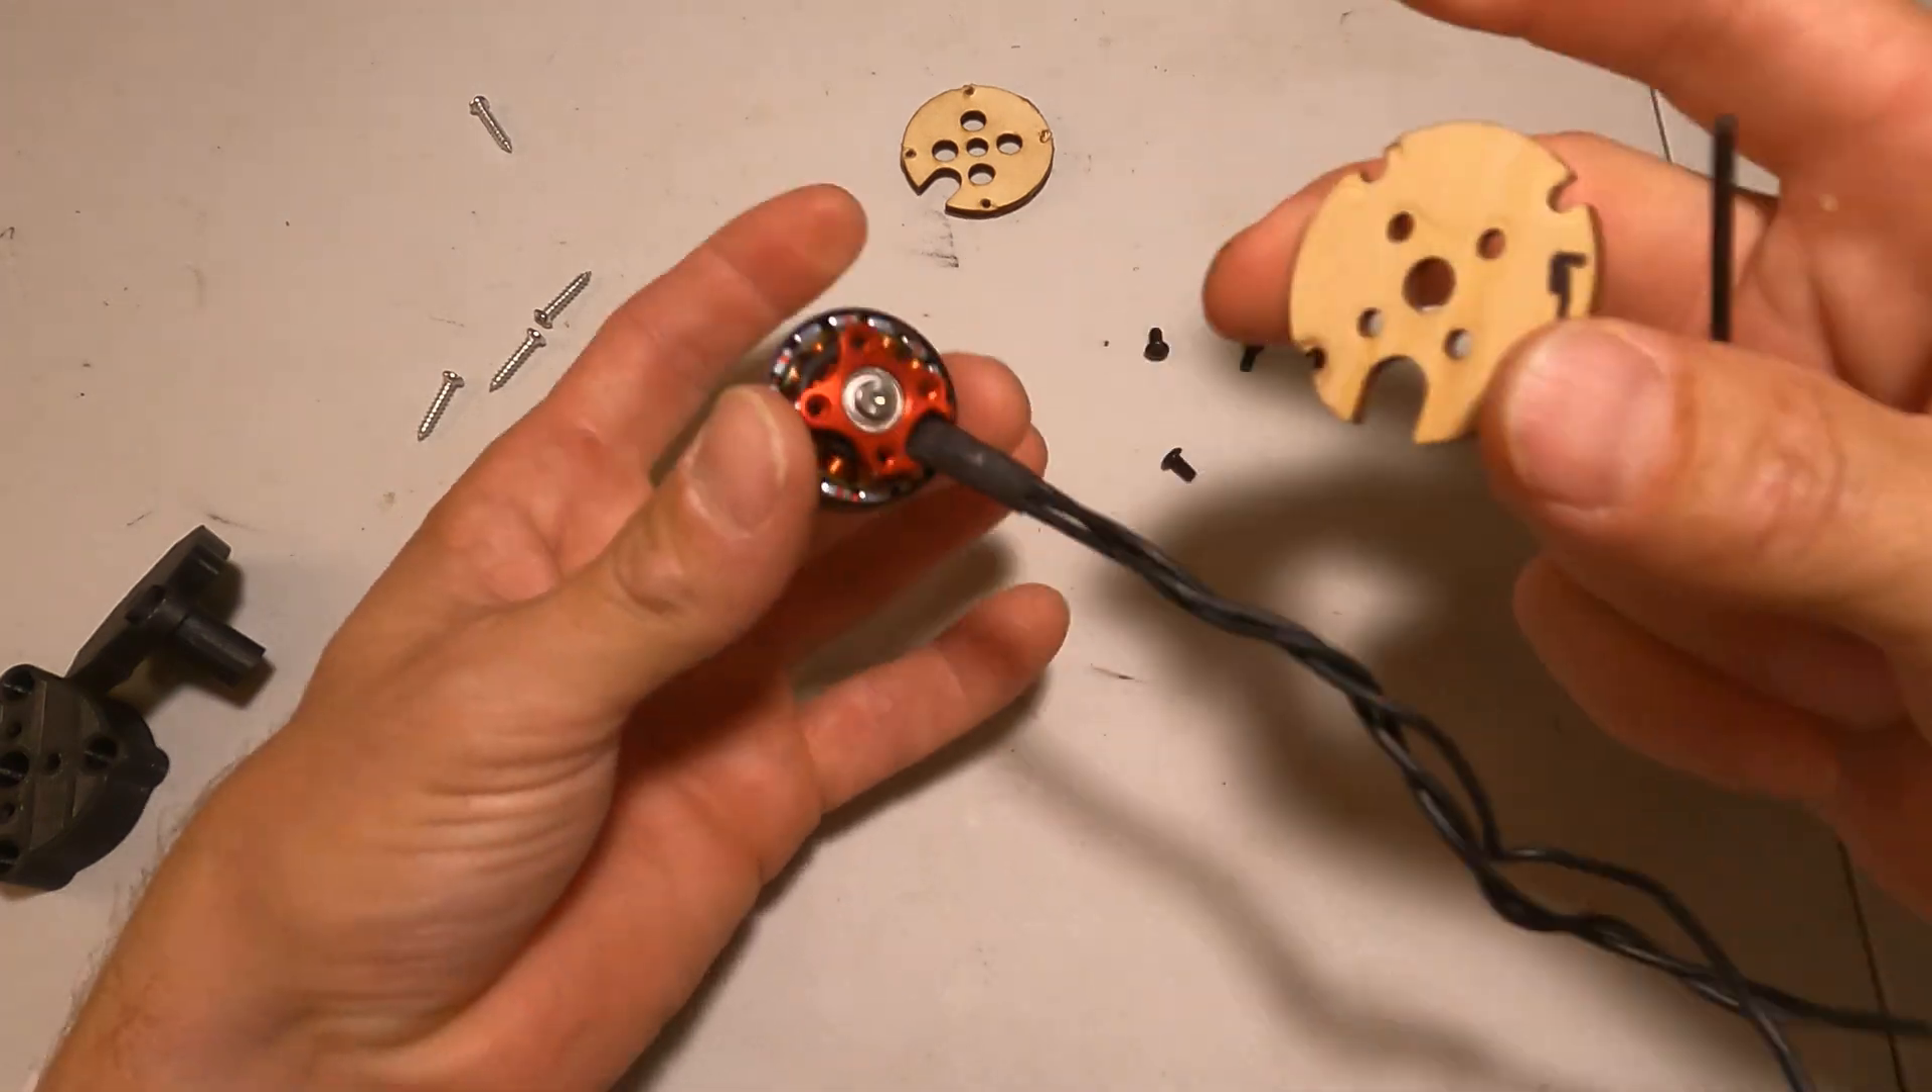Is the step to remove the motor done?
Yes.